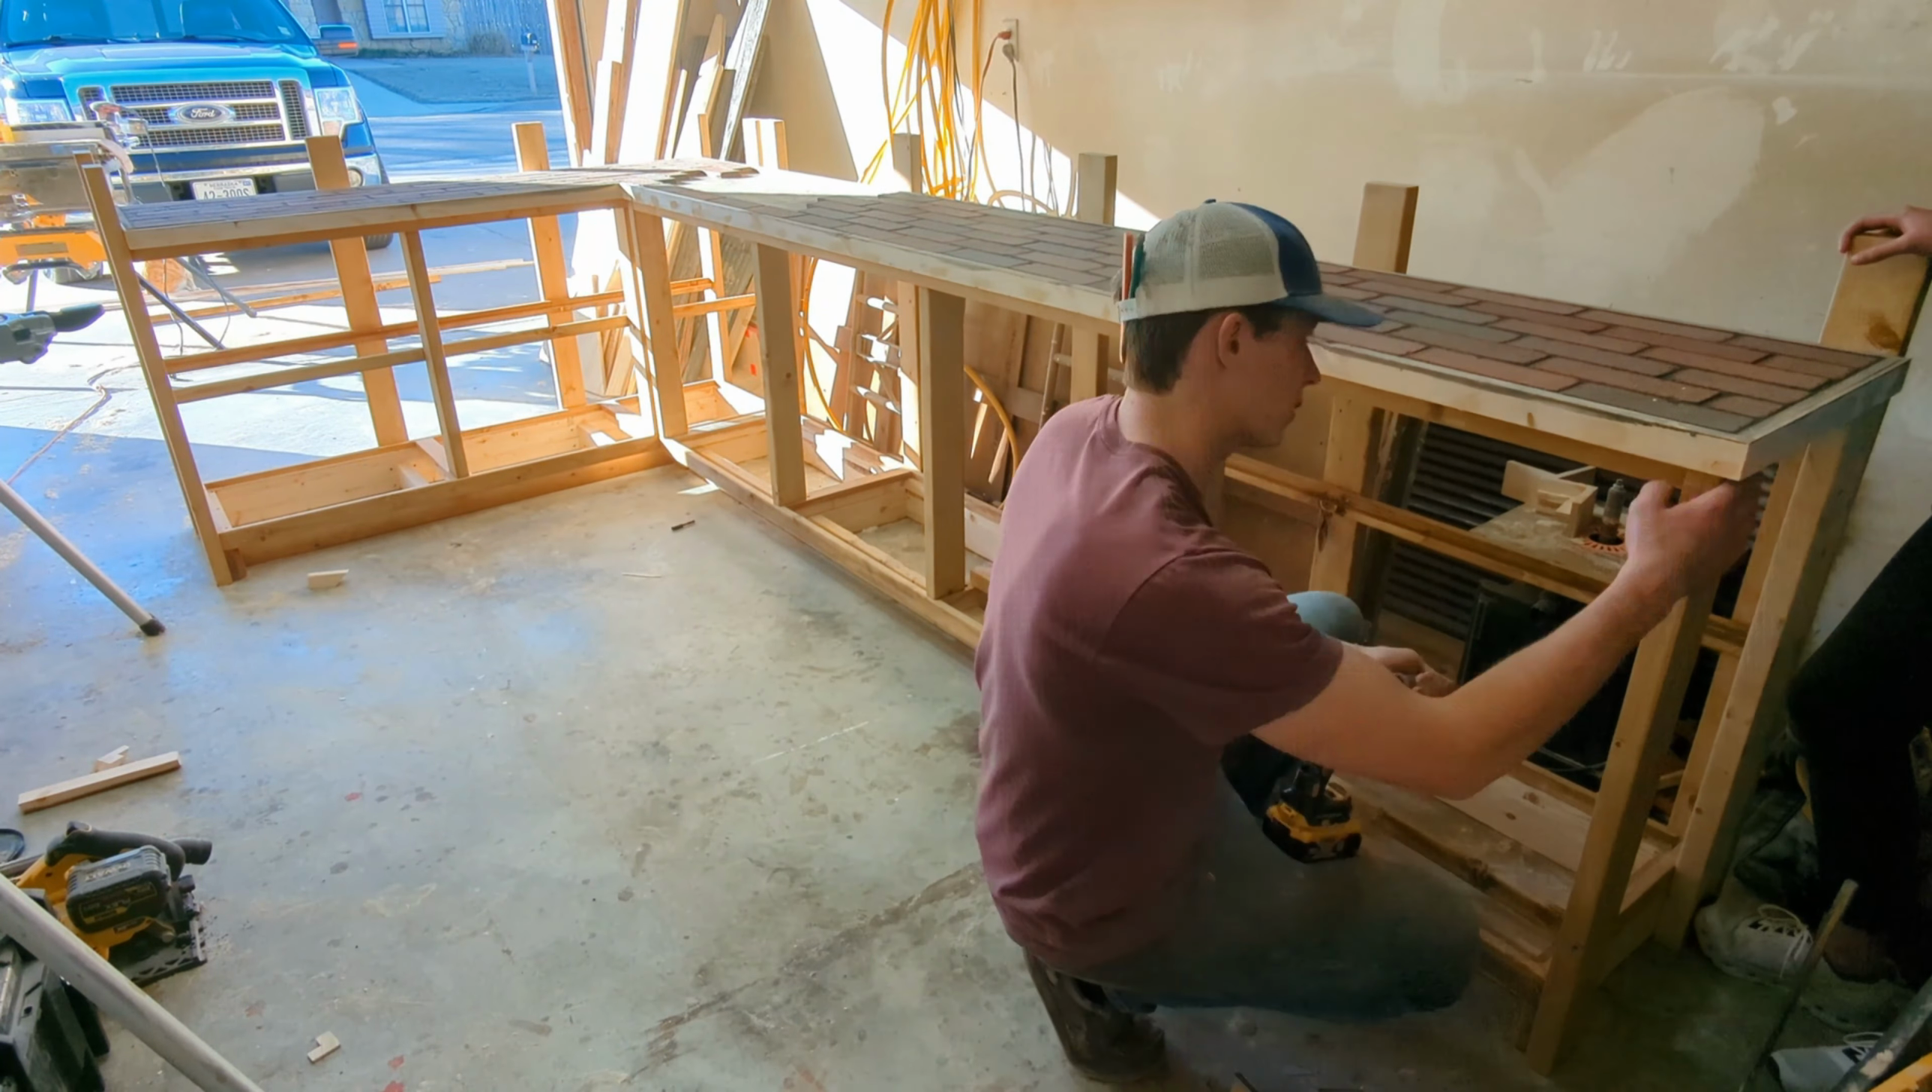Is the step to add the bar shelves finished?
No.